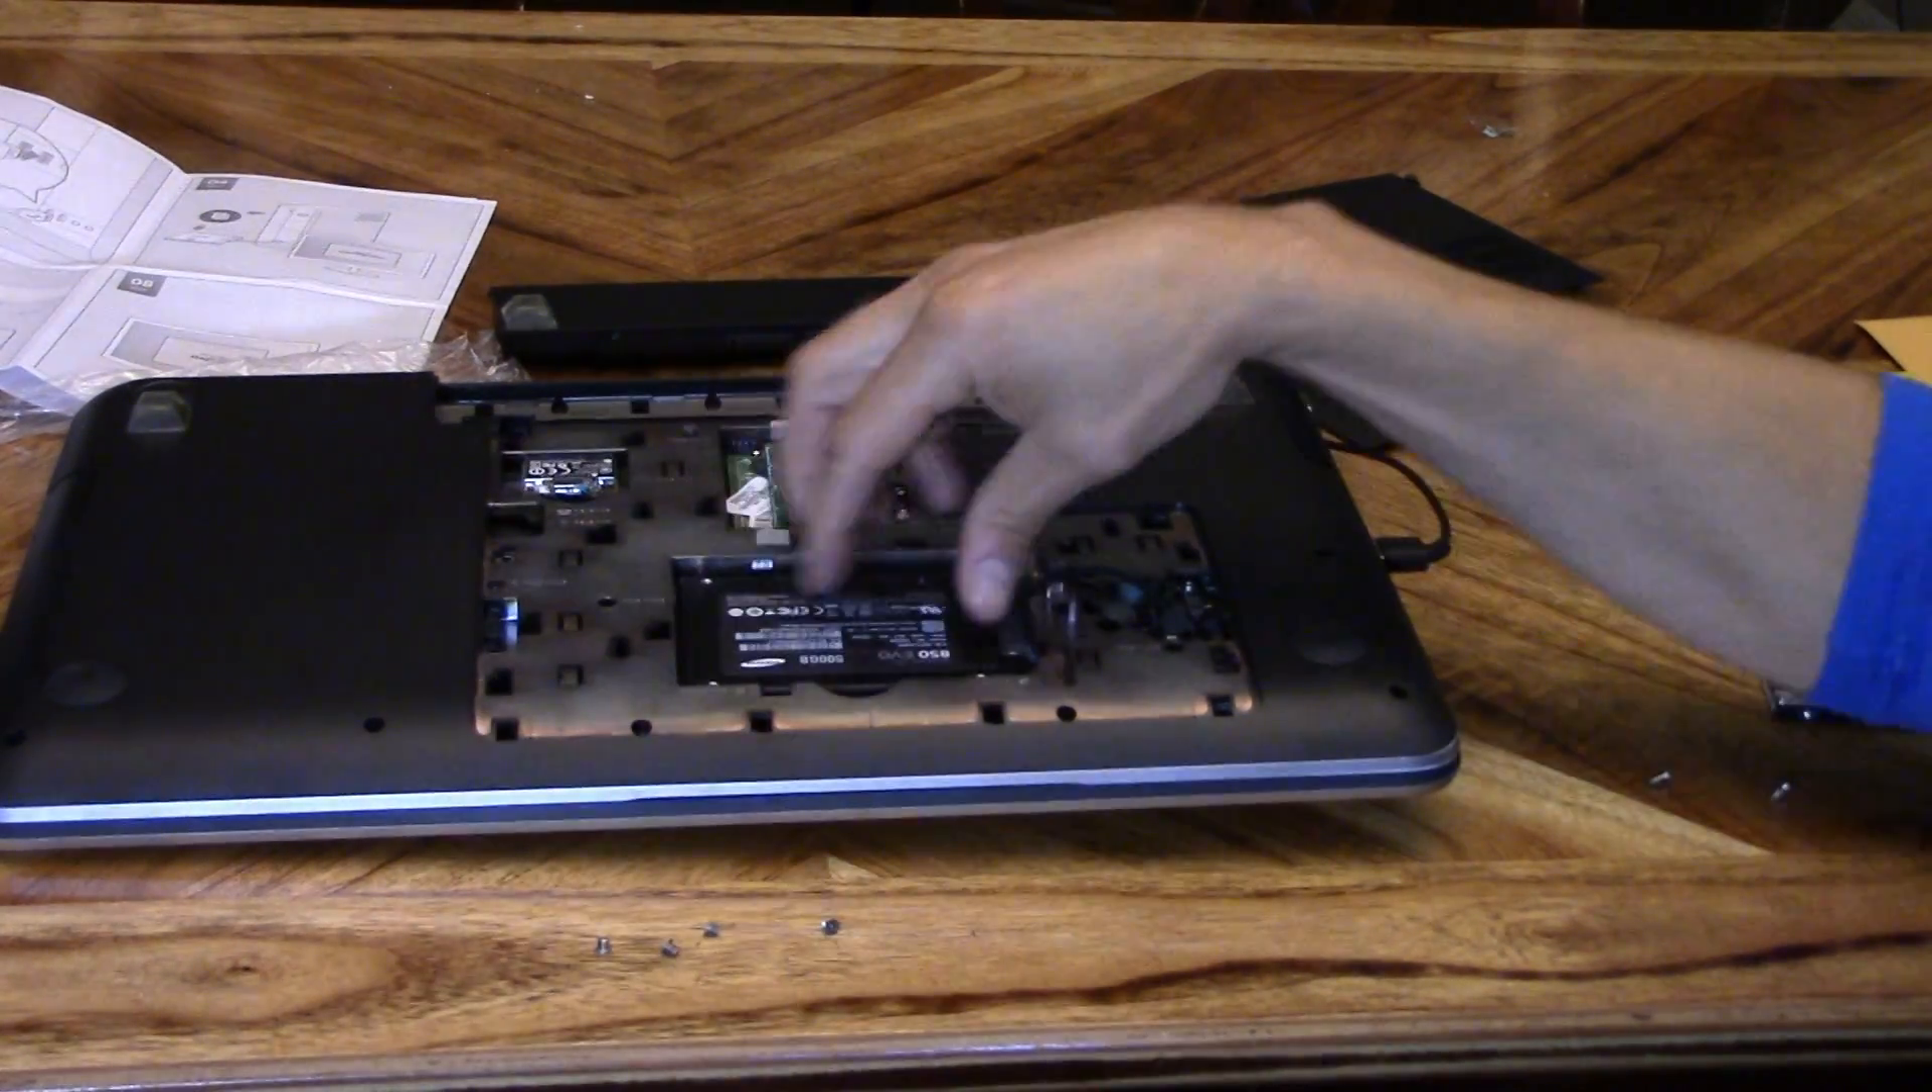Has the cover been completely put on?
No.